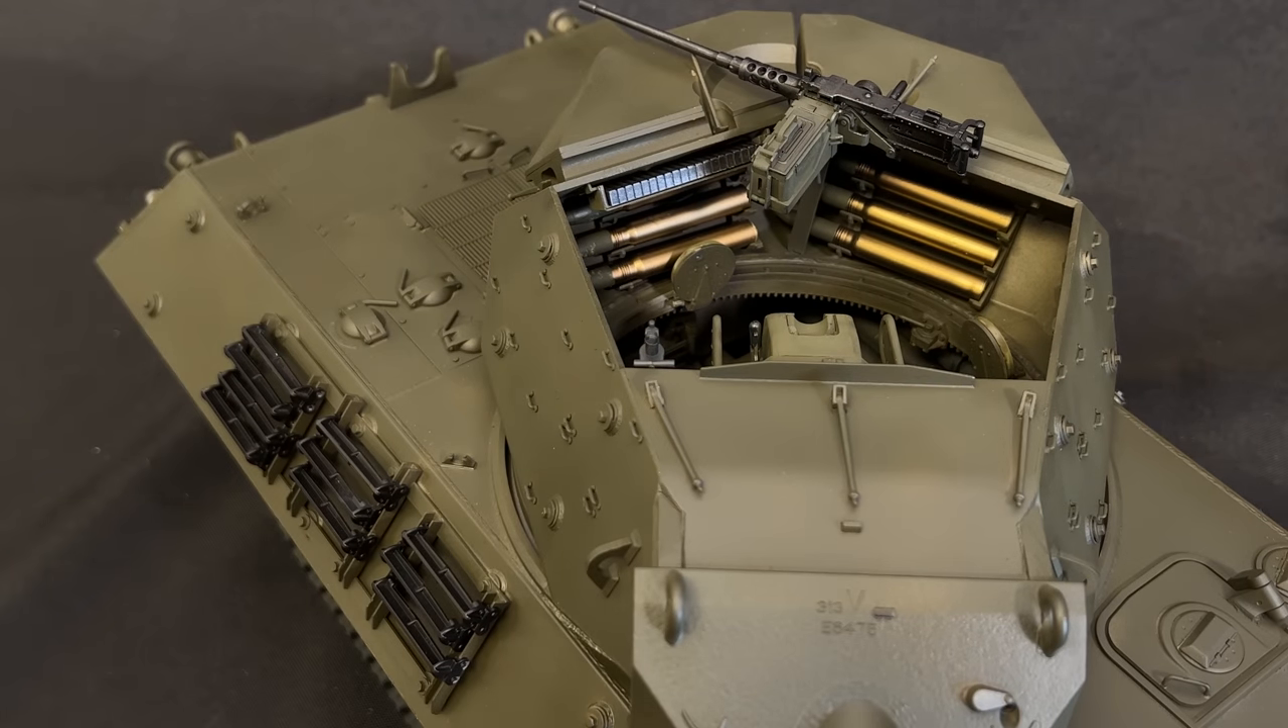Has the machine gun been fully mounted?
Yes.